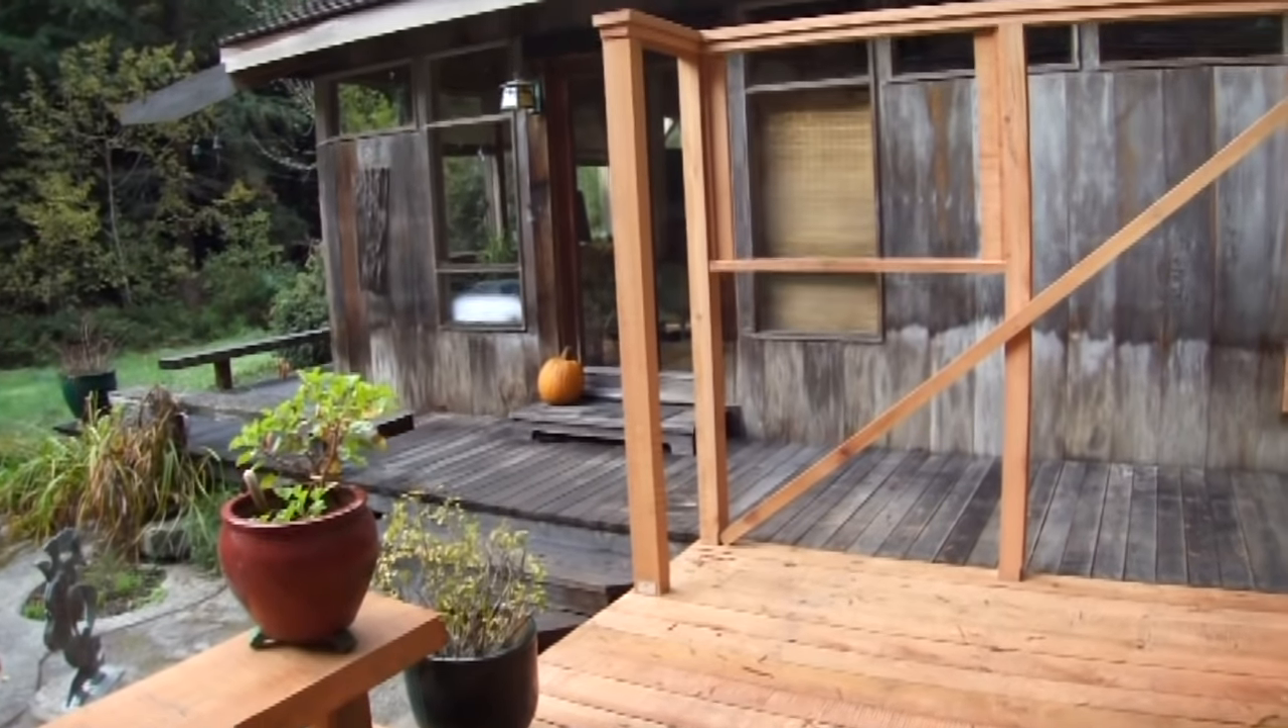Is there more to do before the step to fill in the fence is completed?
Yes.